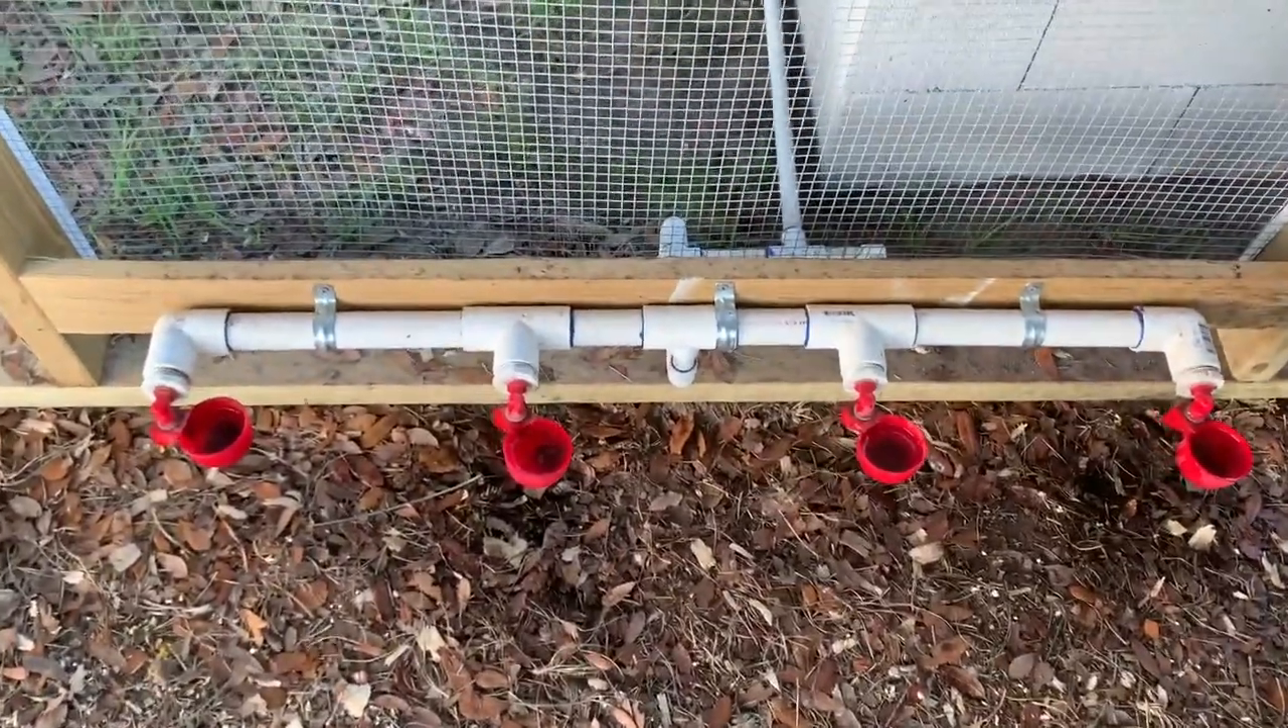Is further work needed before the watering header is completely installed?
No.